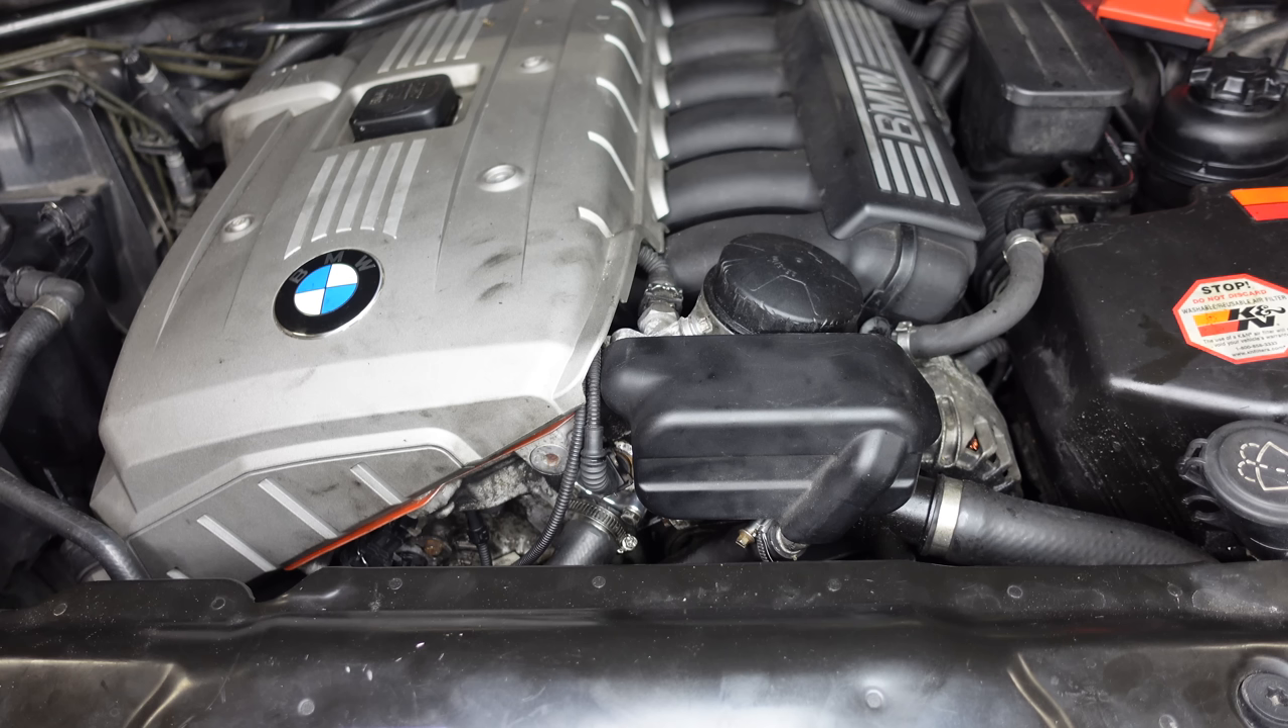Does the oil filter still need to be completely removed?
Yes.